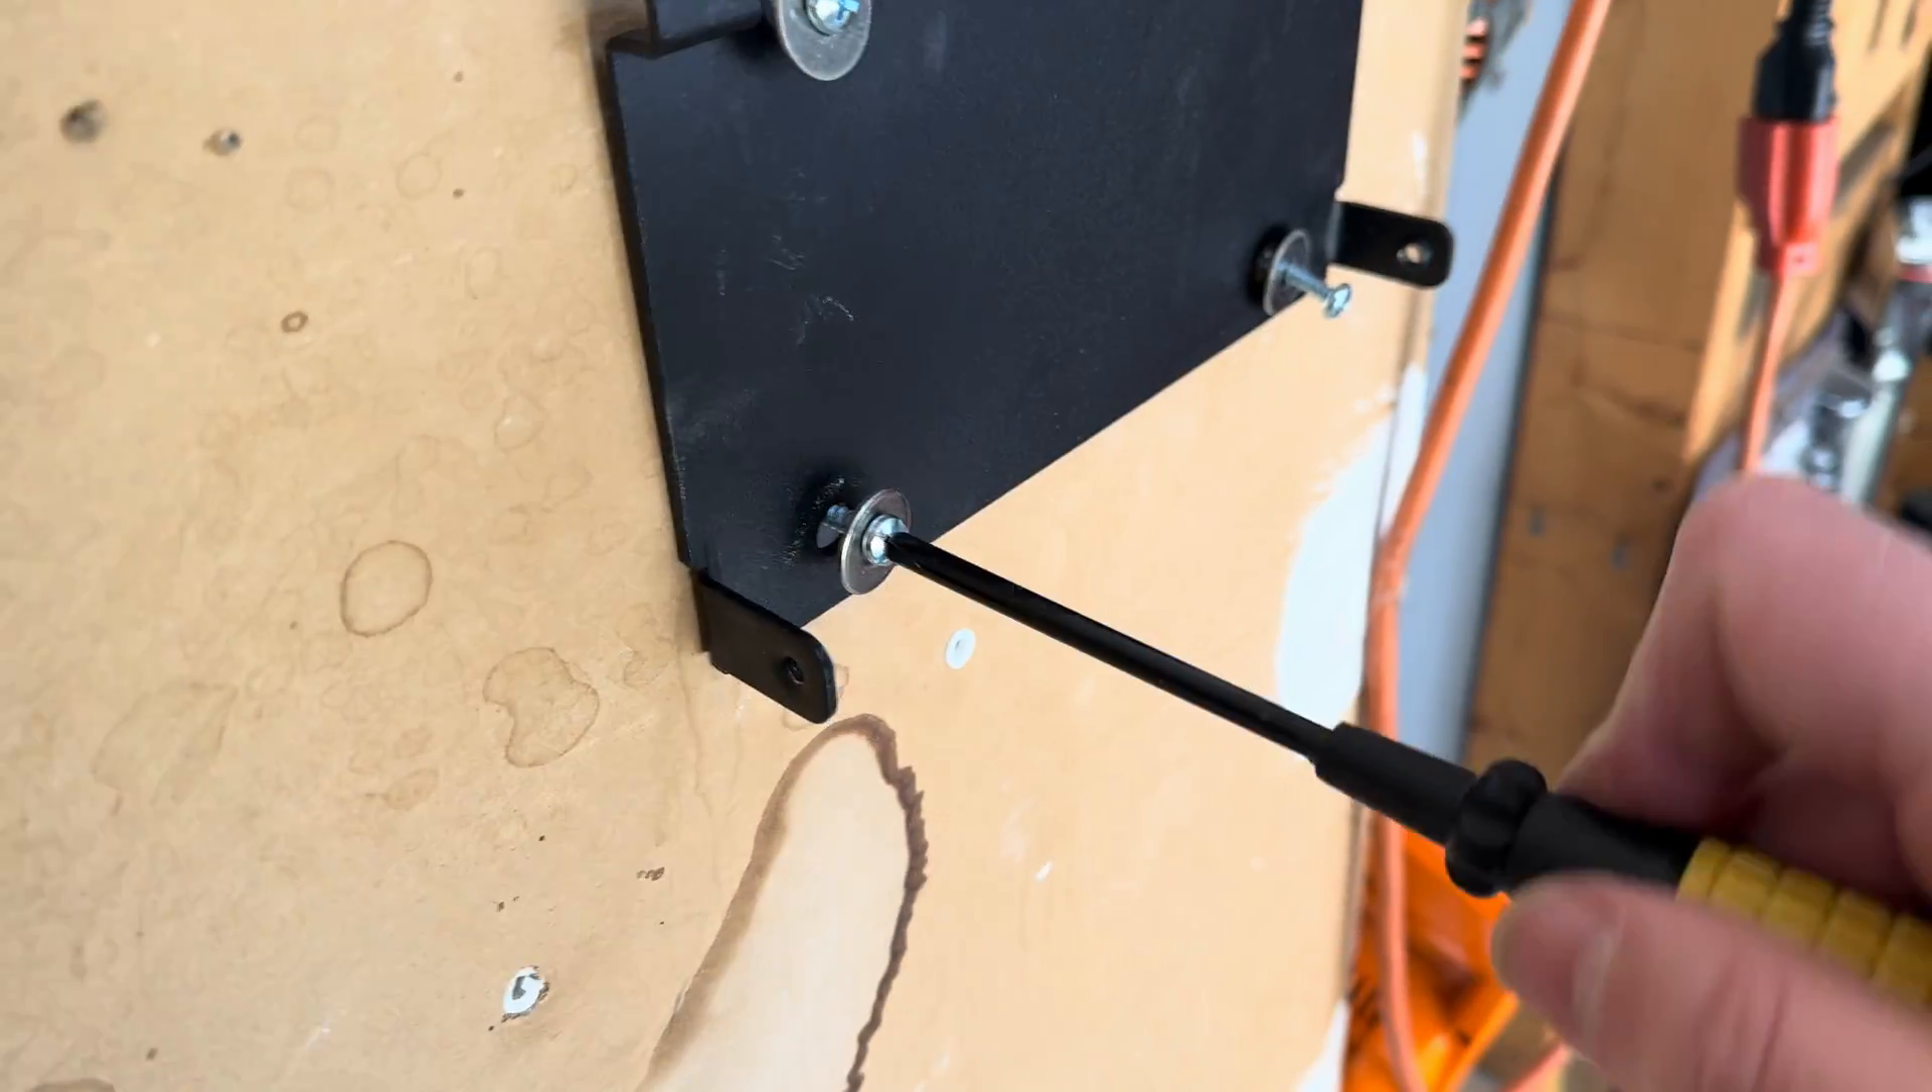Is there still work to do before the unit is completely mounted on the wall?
Yes.